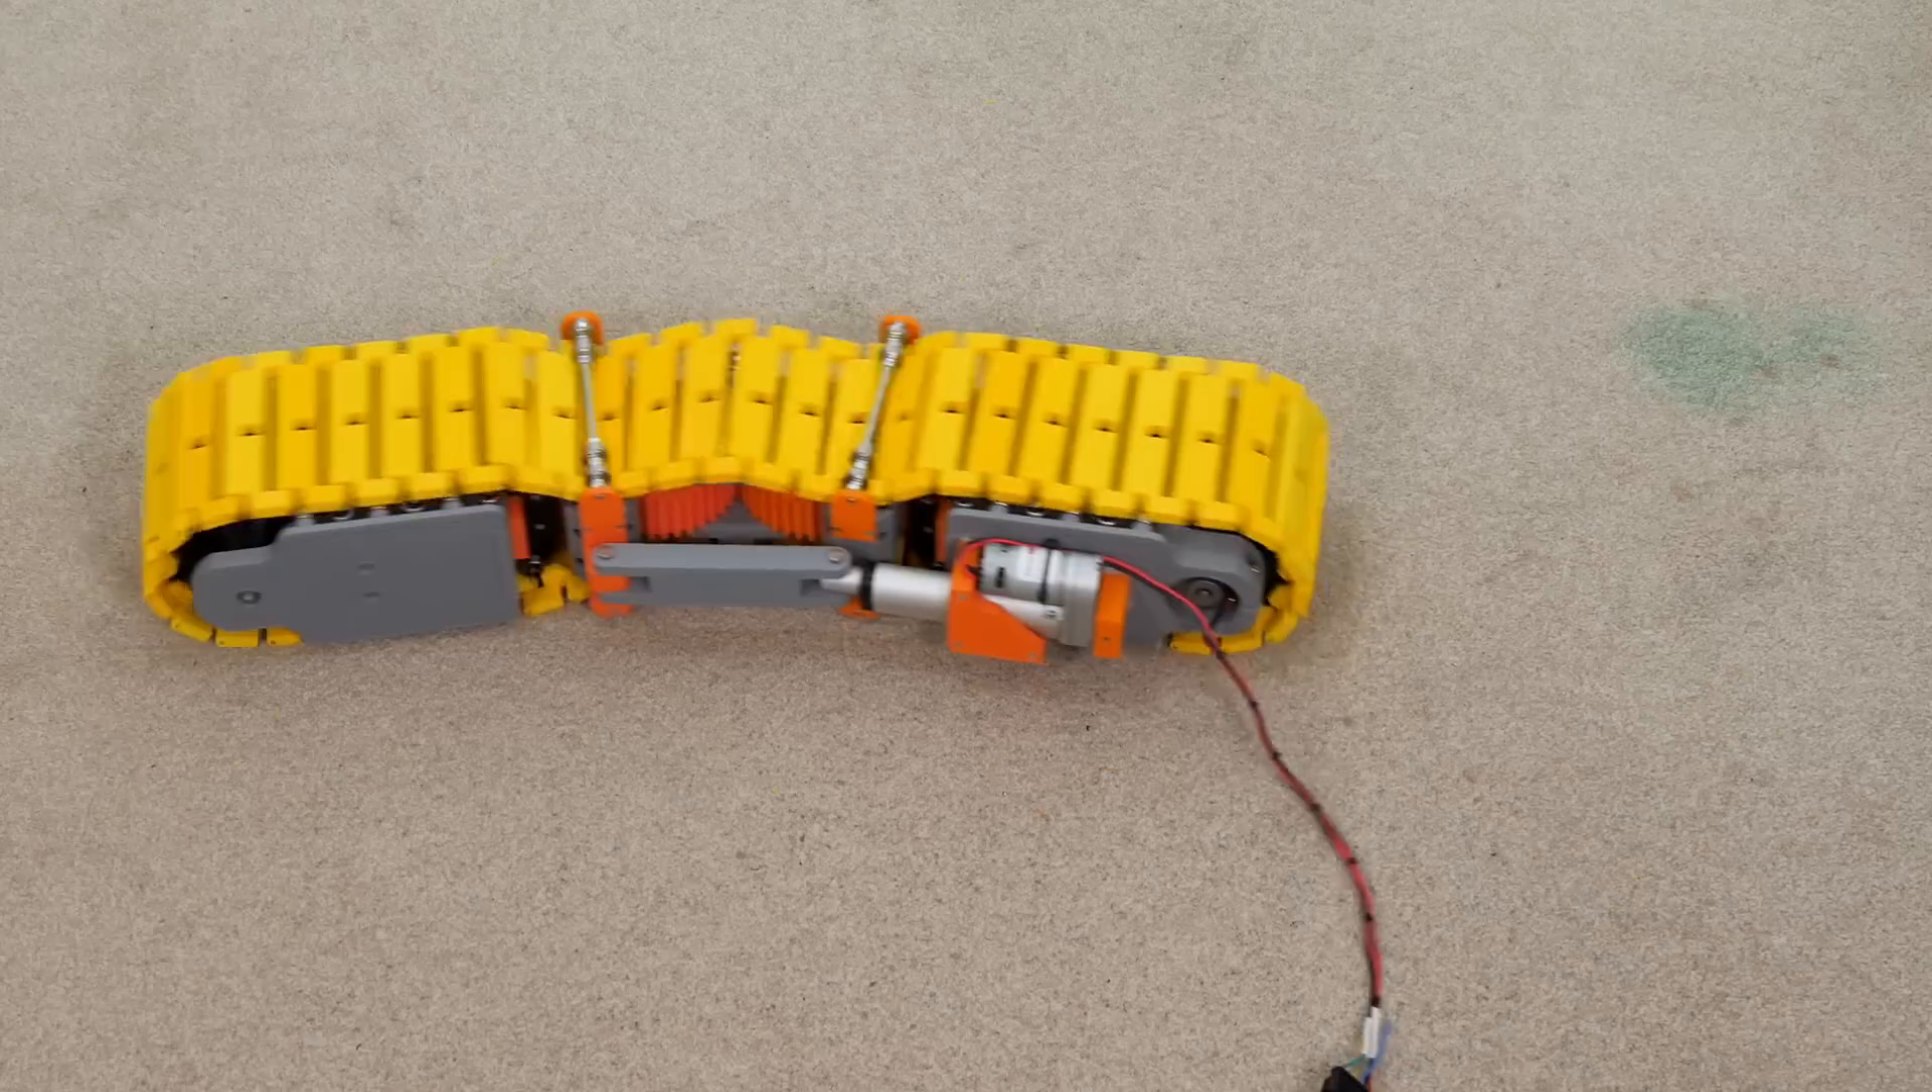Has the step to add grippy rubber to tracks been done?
No.